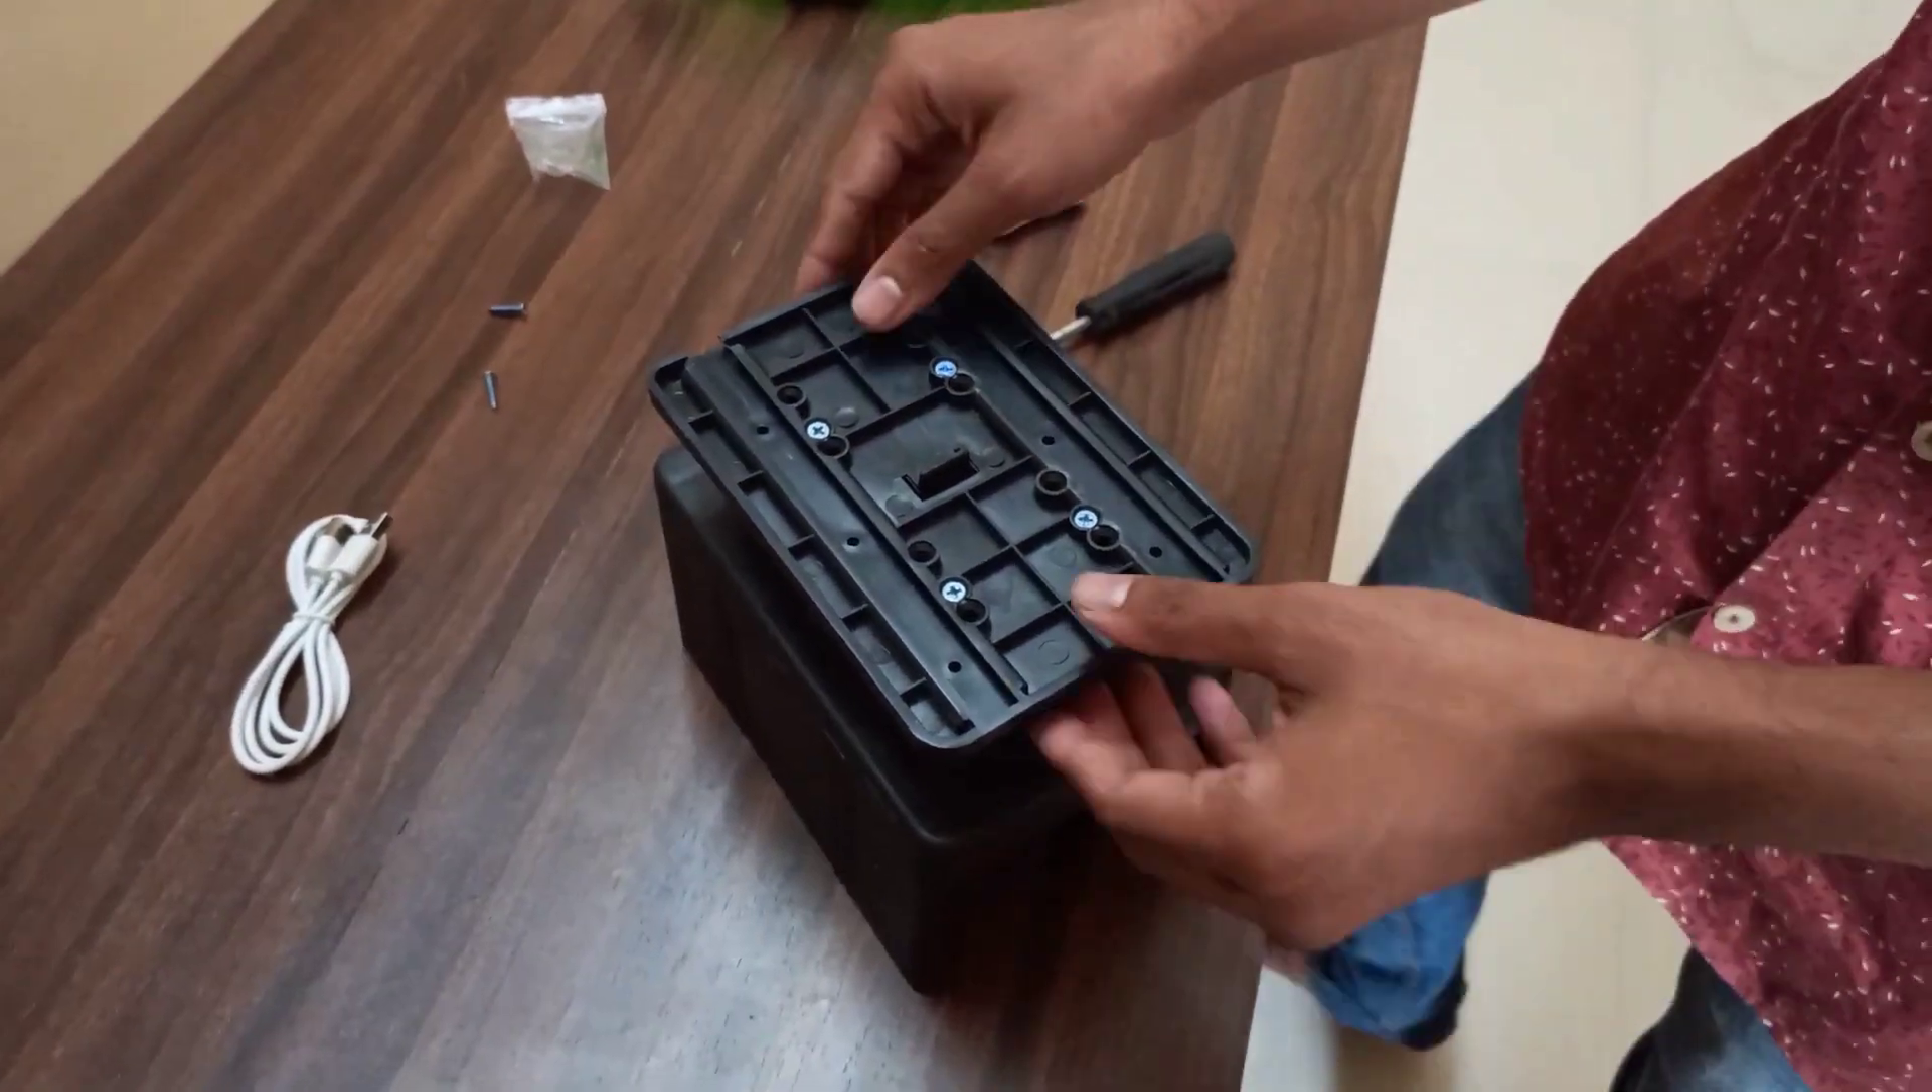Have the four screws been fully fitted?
Yes.